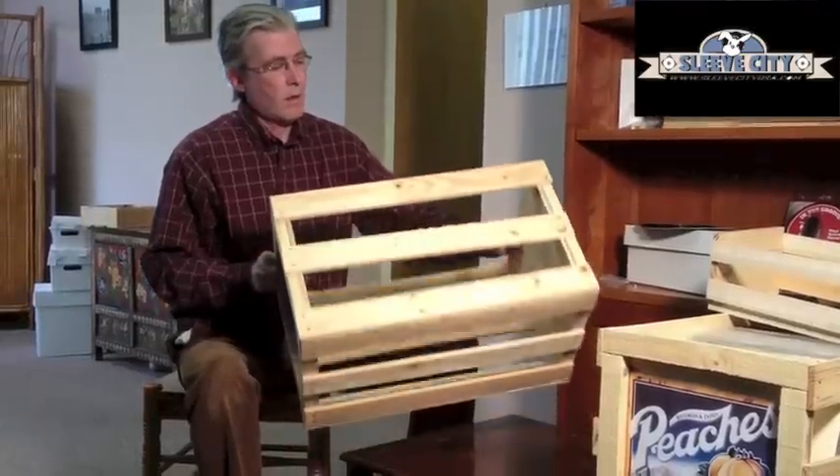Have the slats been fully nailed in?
Yes.